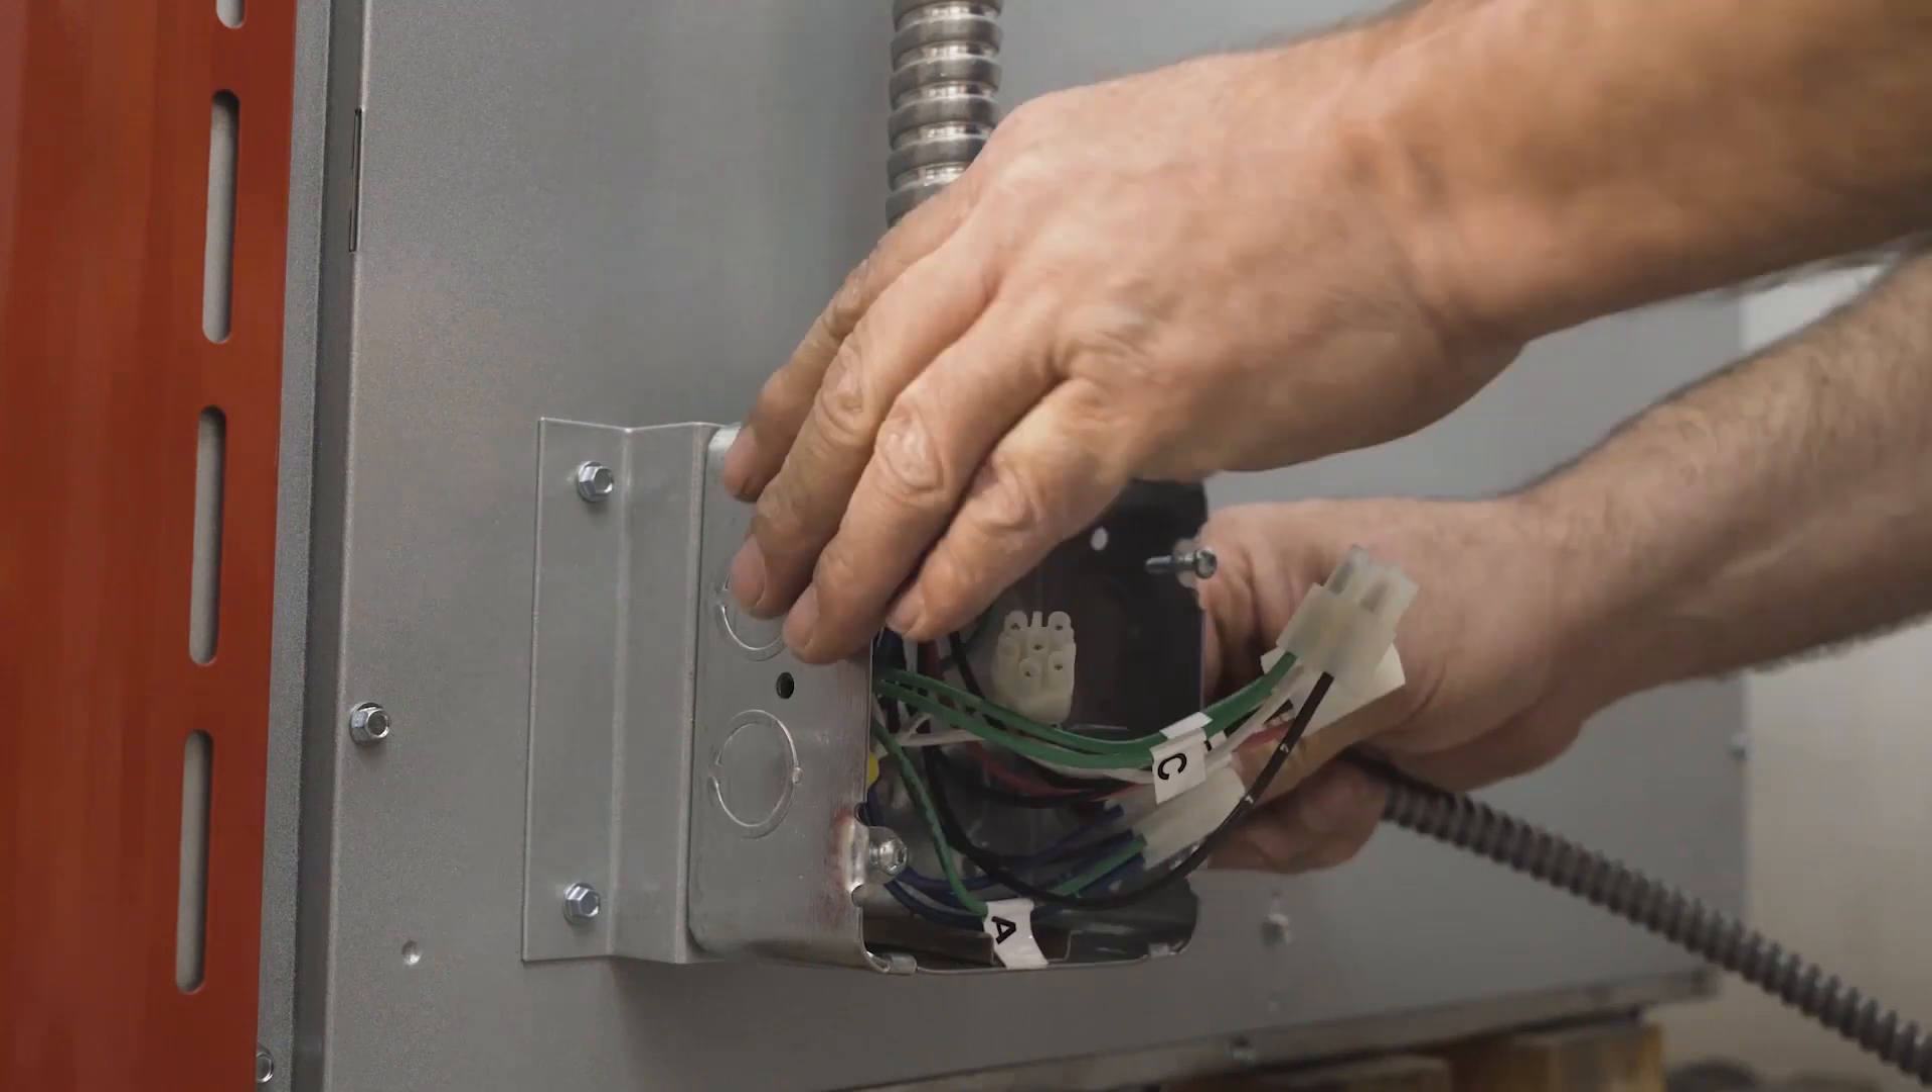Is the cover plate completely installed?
No.